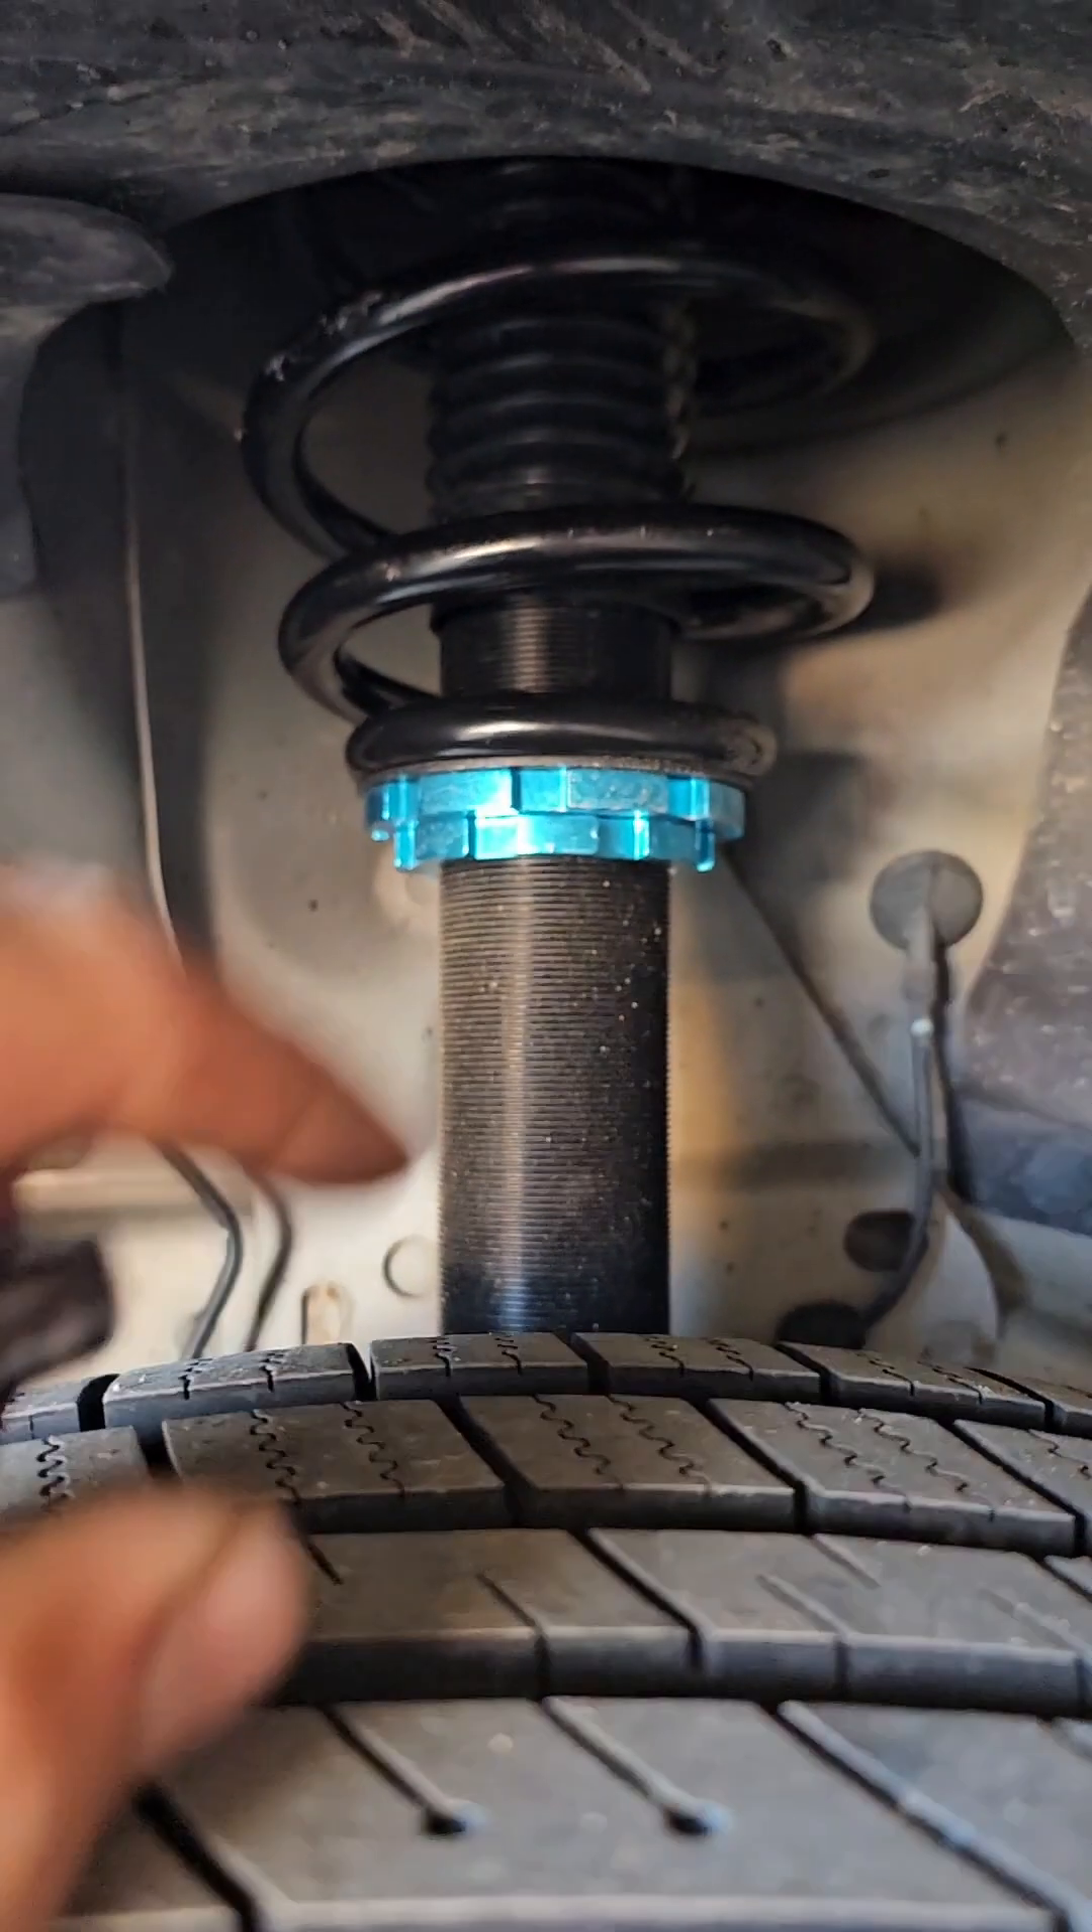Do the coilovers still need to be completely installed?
No.